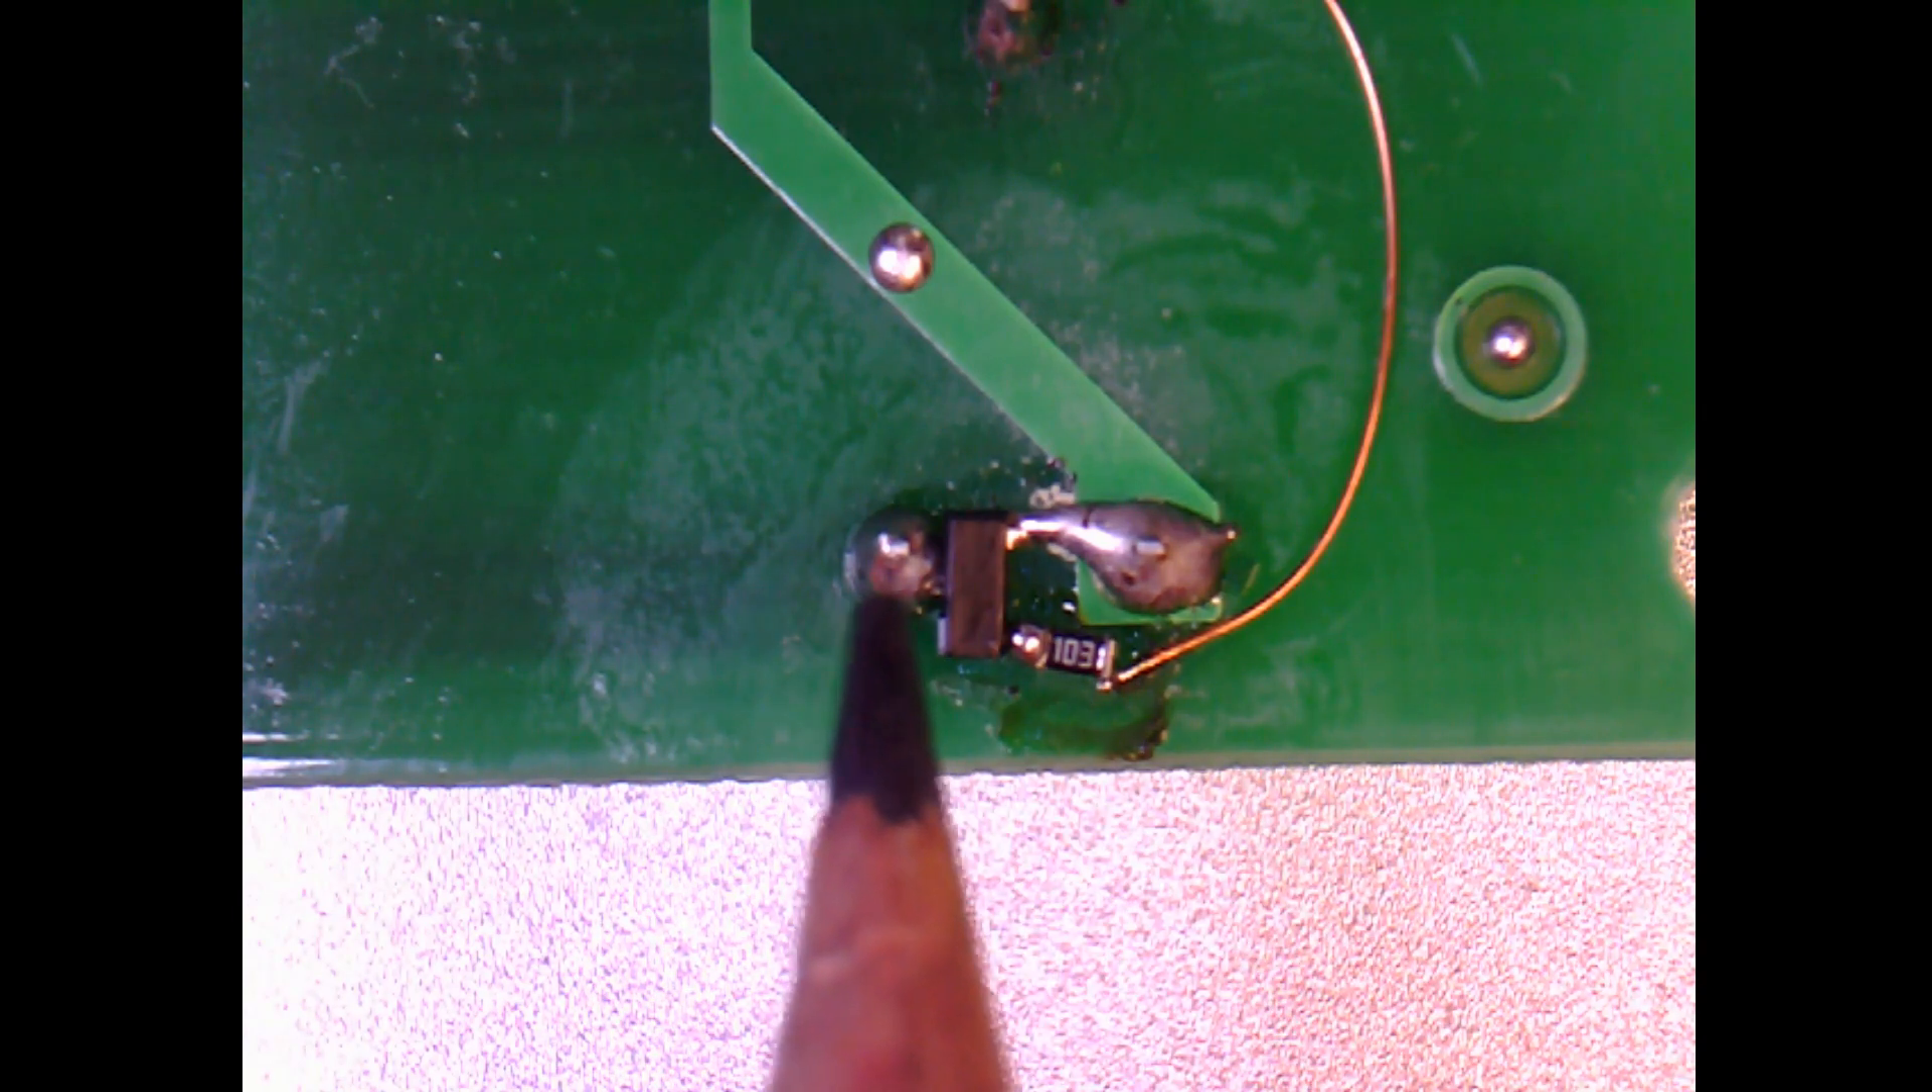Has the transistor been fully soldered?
Yes.